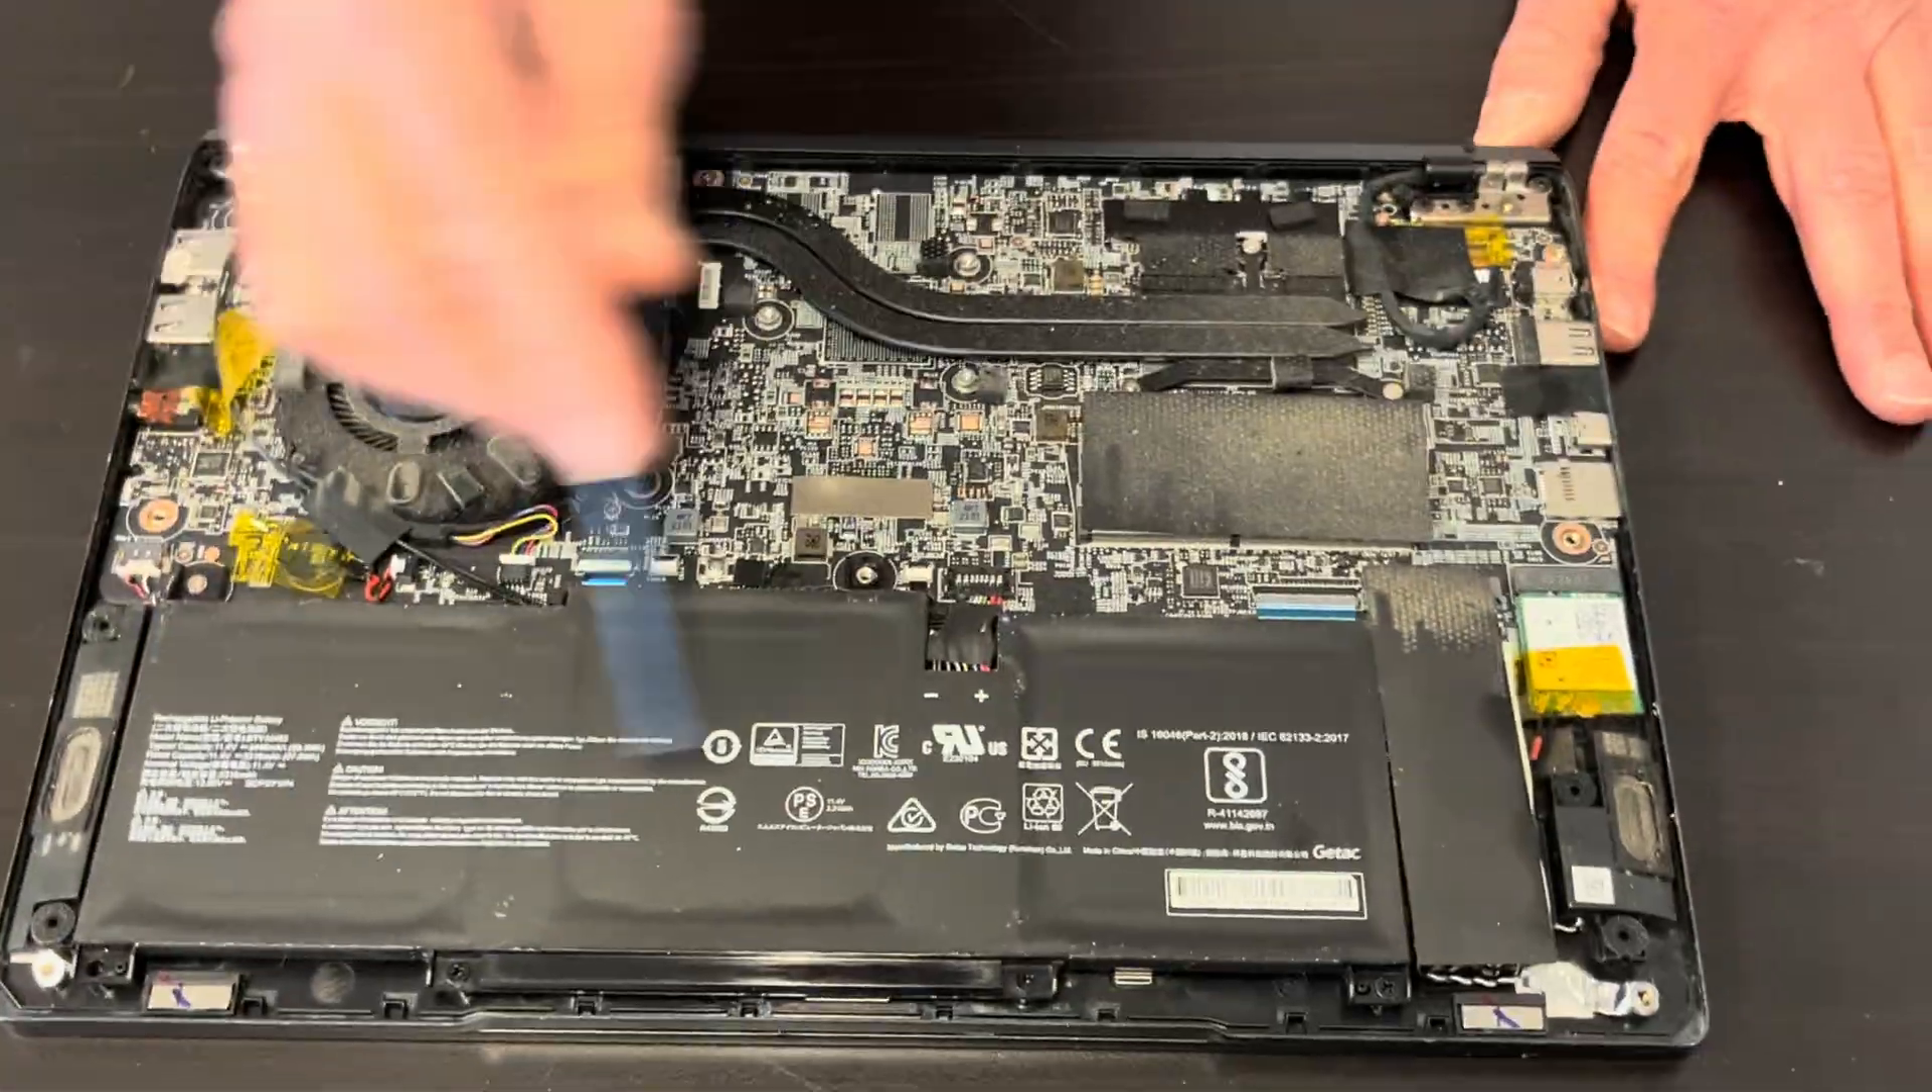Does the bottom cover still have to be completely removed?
No.